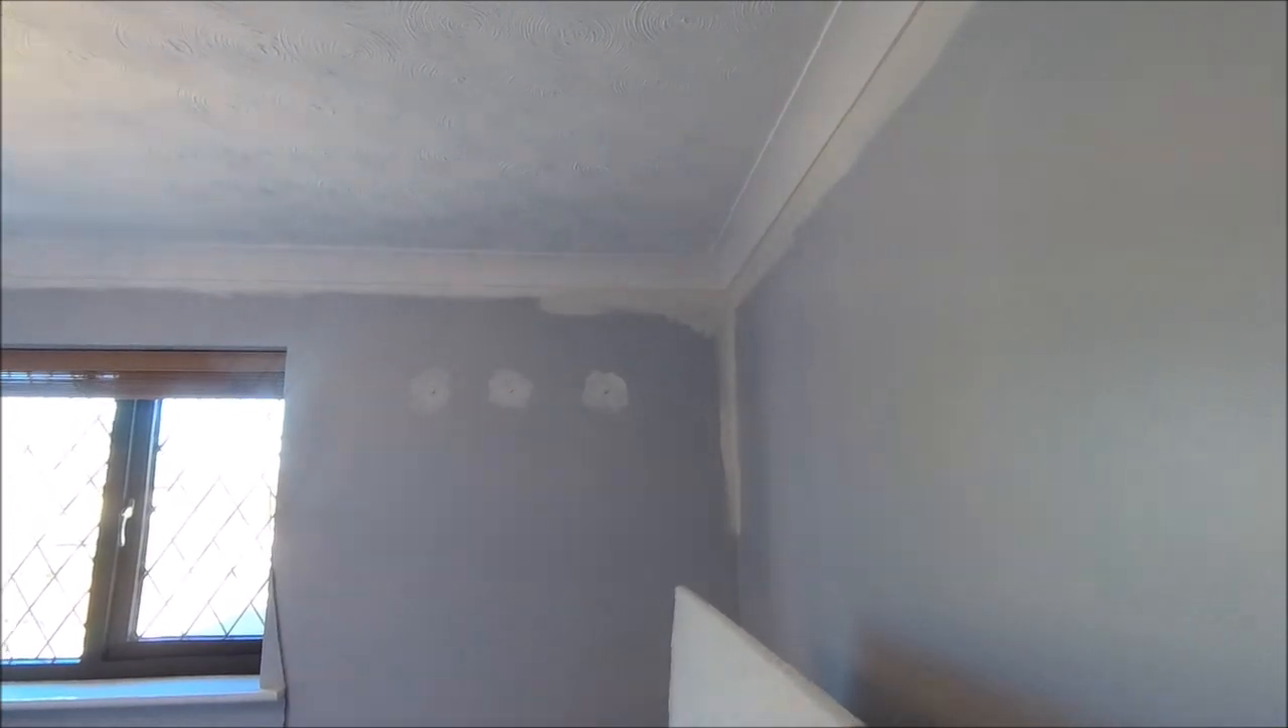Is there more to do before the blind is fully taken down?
Yes.